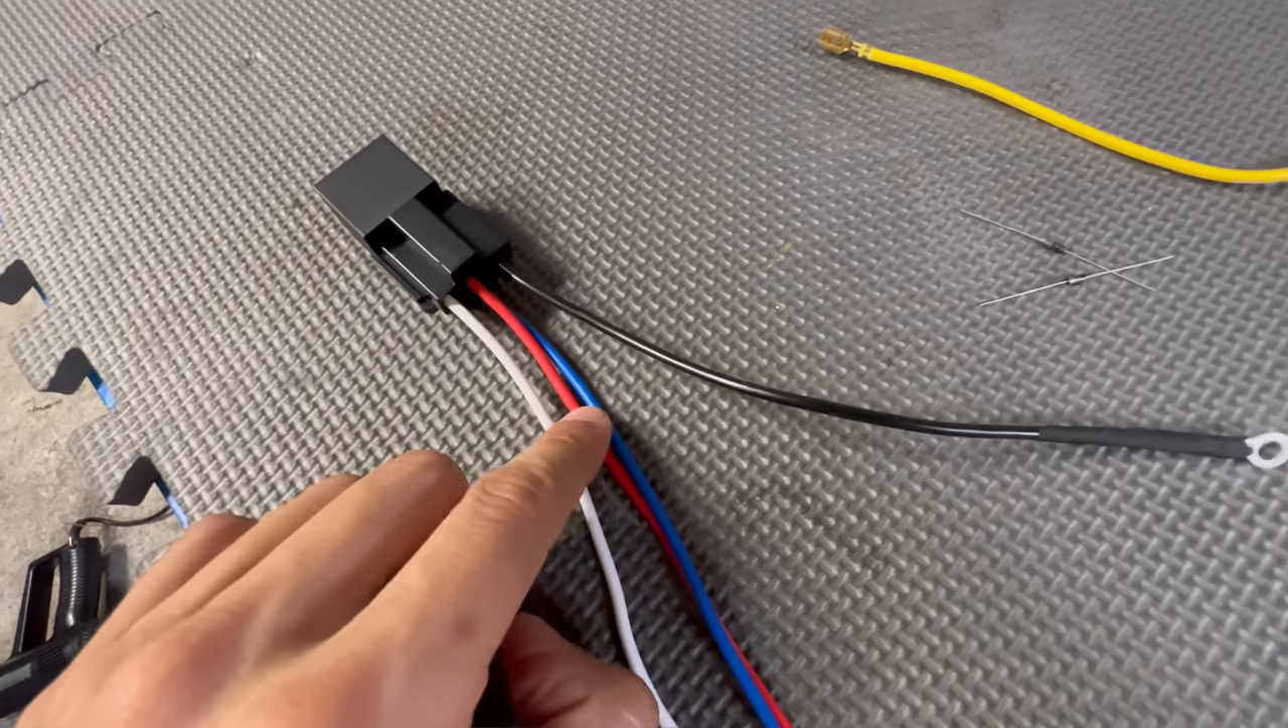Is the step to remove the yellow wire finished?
Yes.